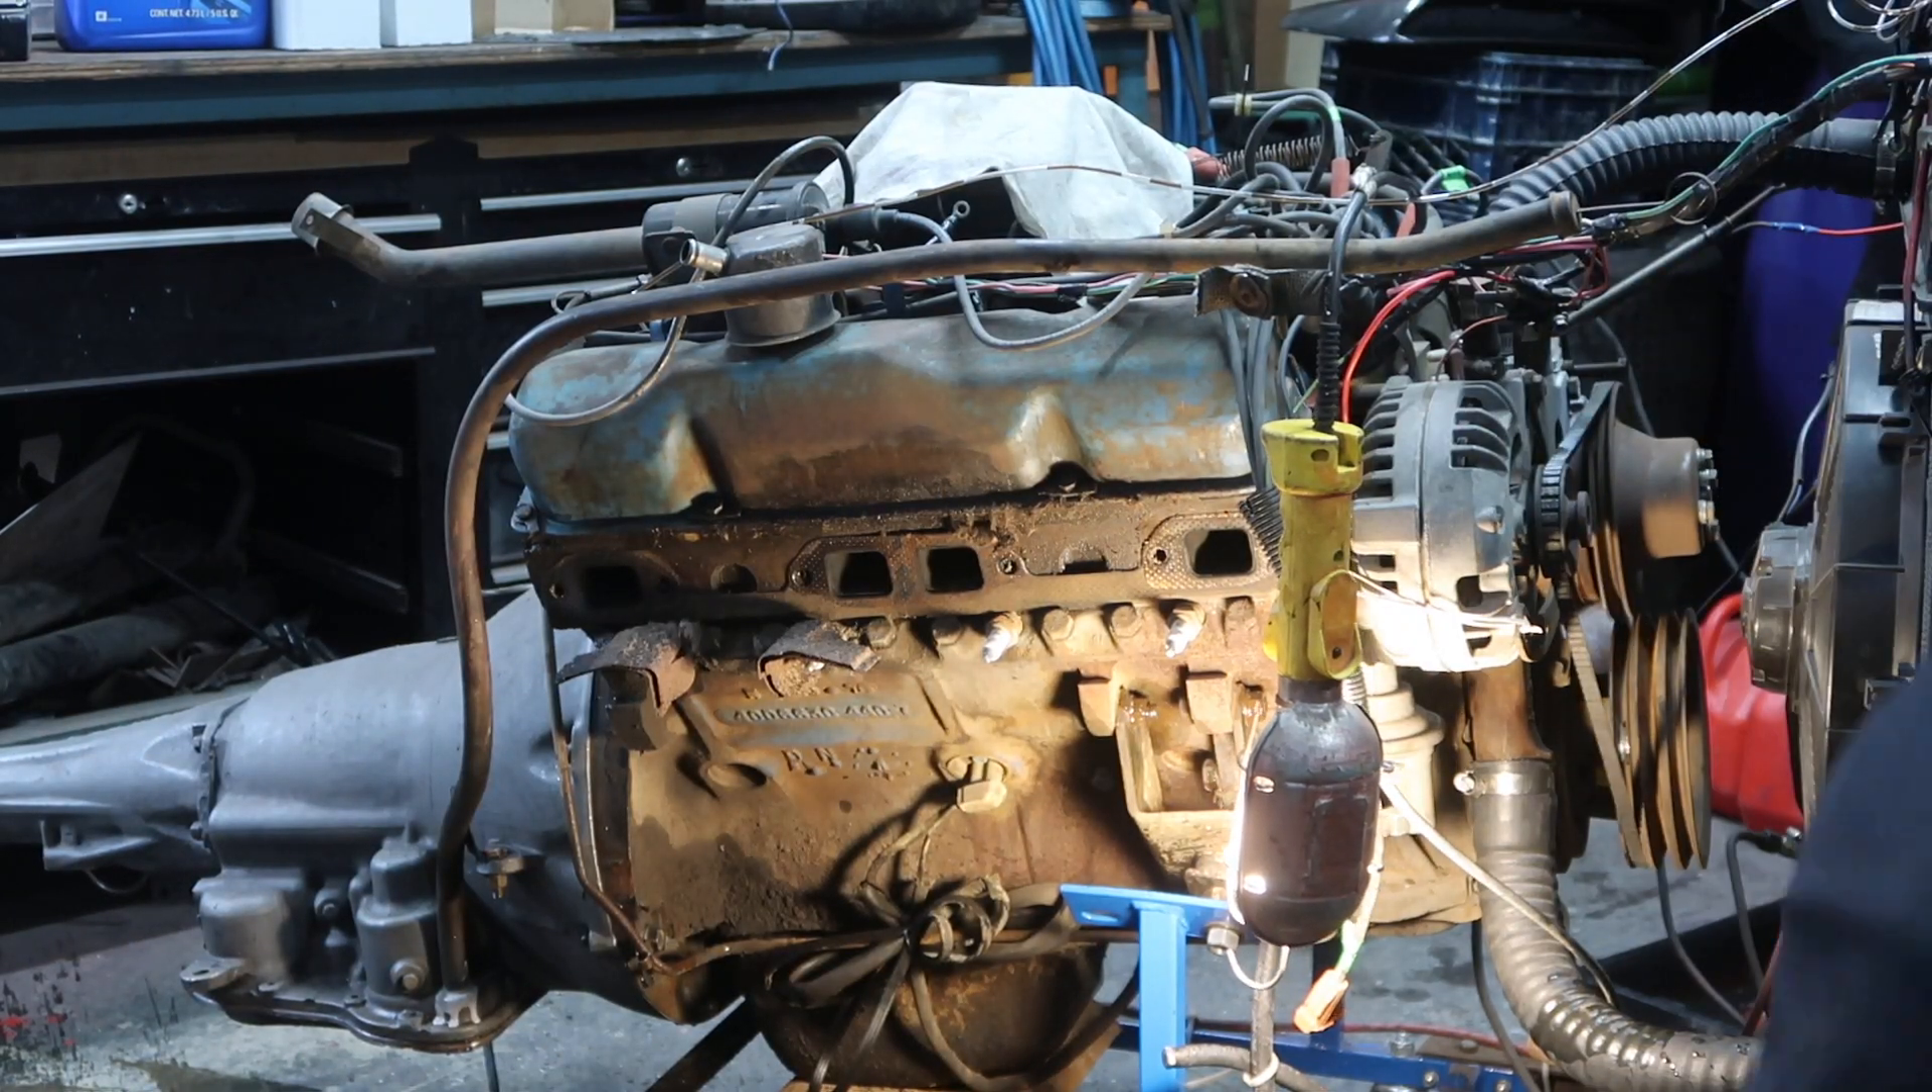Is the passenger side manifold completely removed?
Yes.